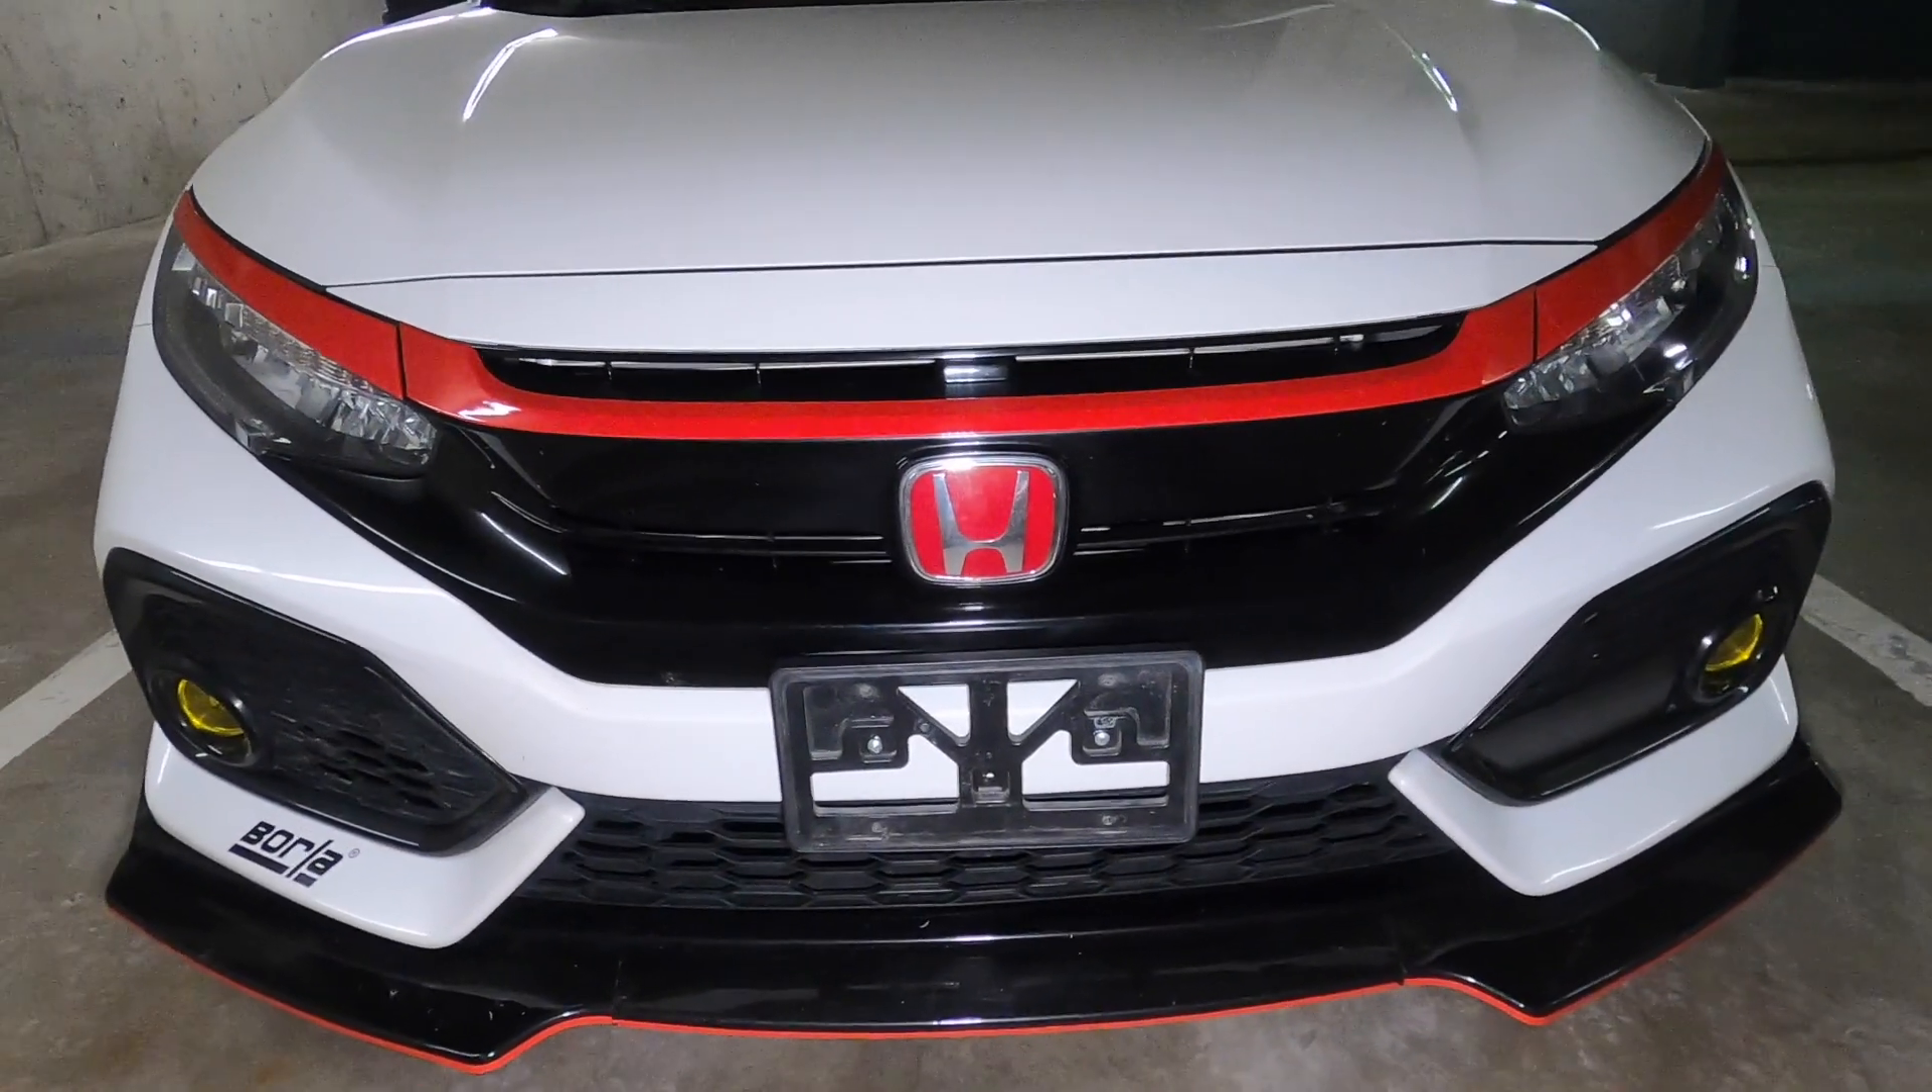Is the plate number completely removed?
Yes.